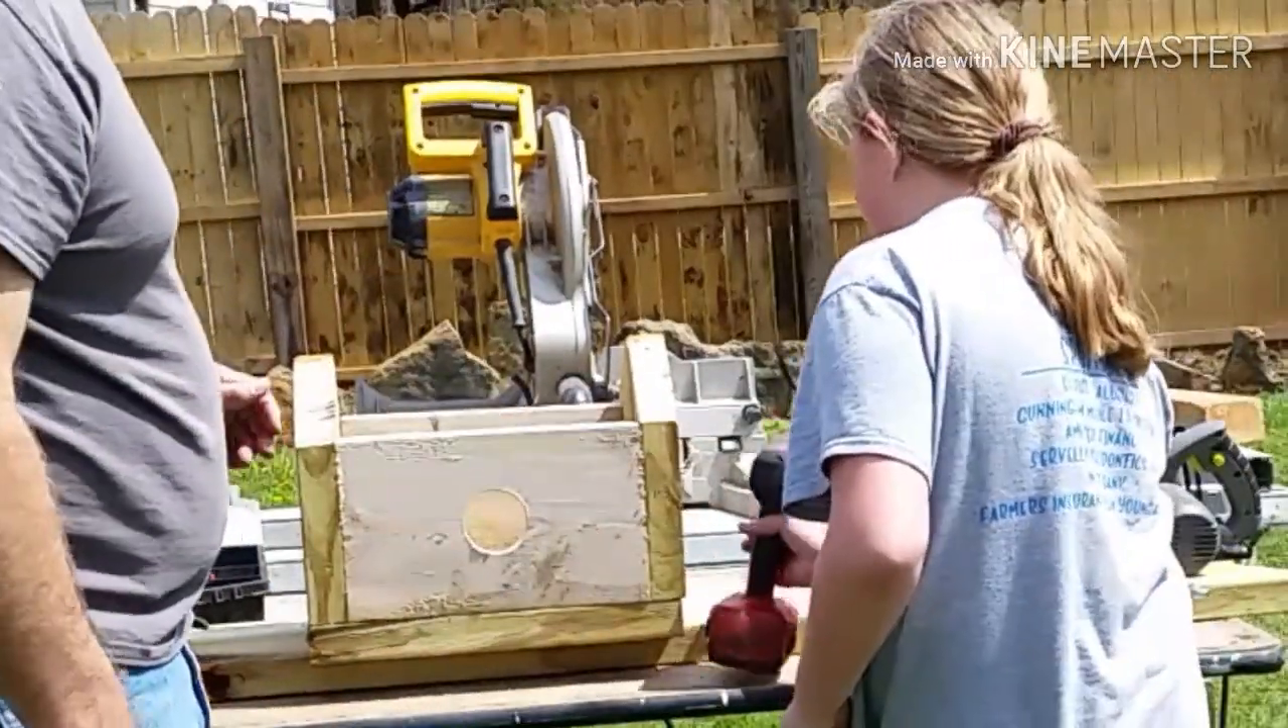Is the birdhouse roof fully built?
No.